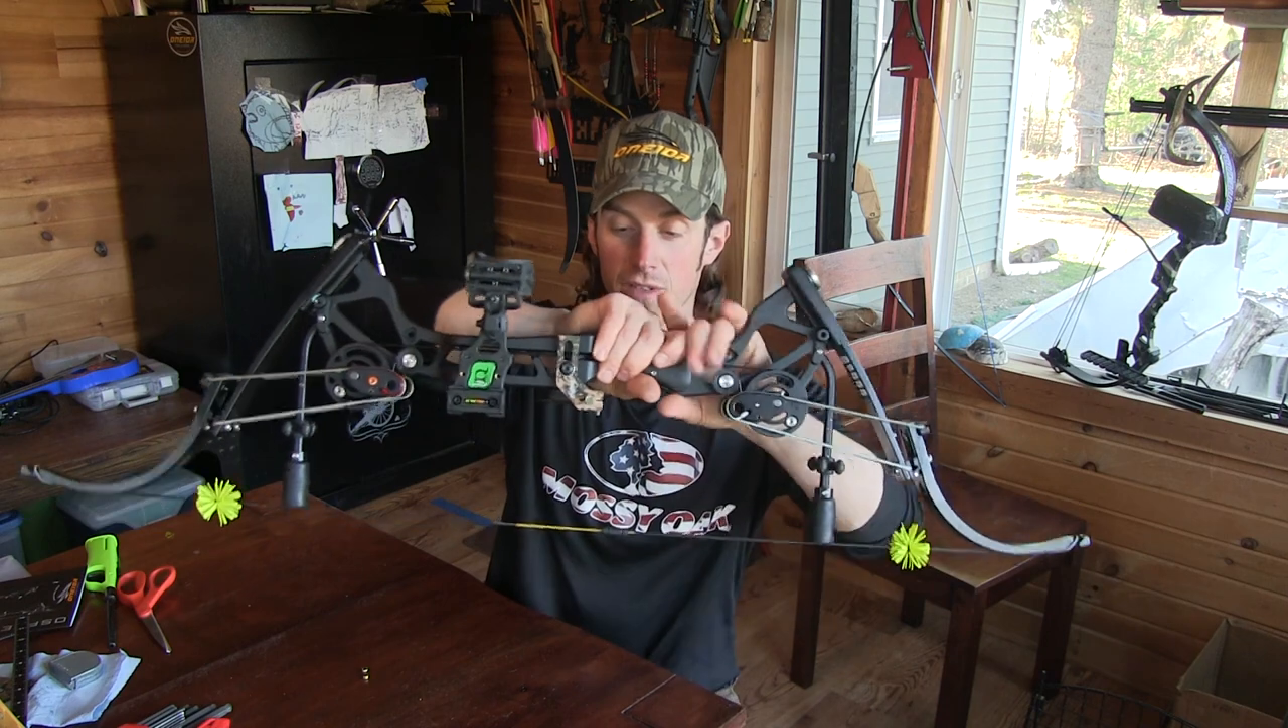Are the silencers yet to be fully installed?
No.